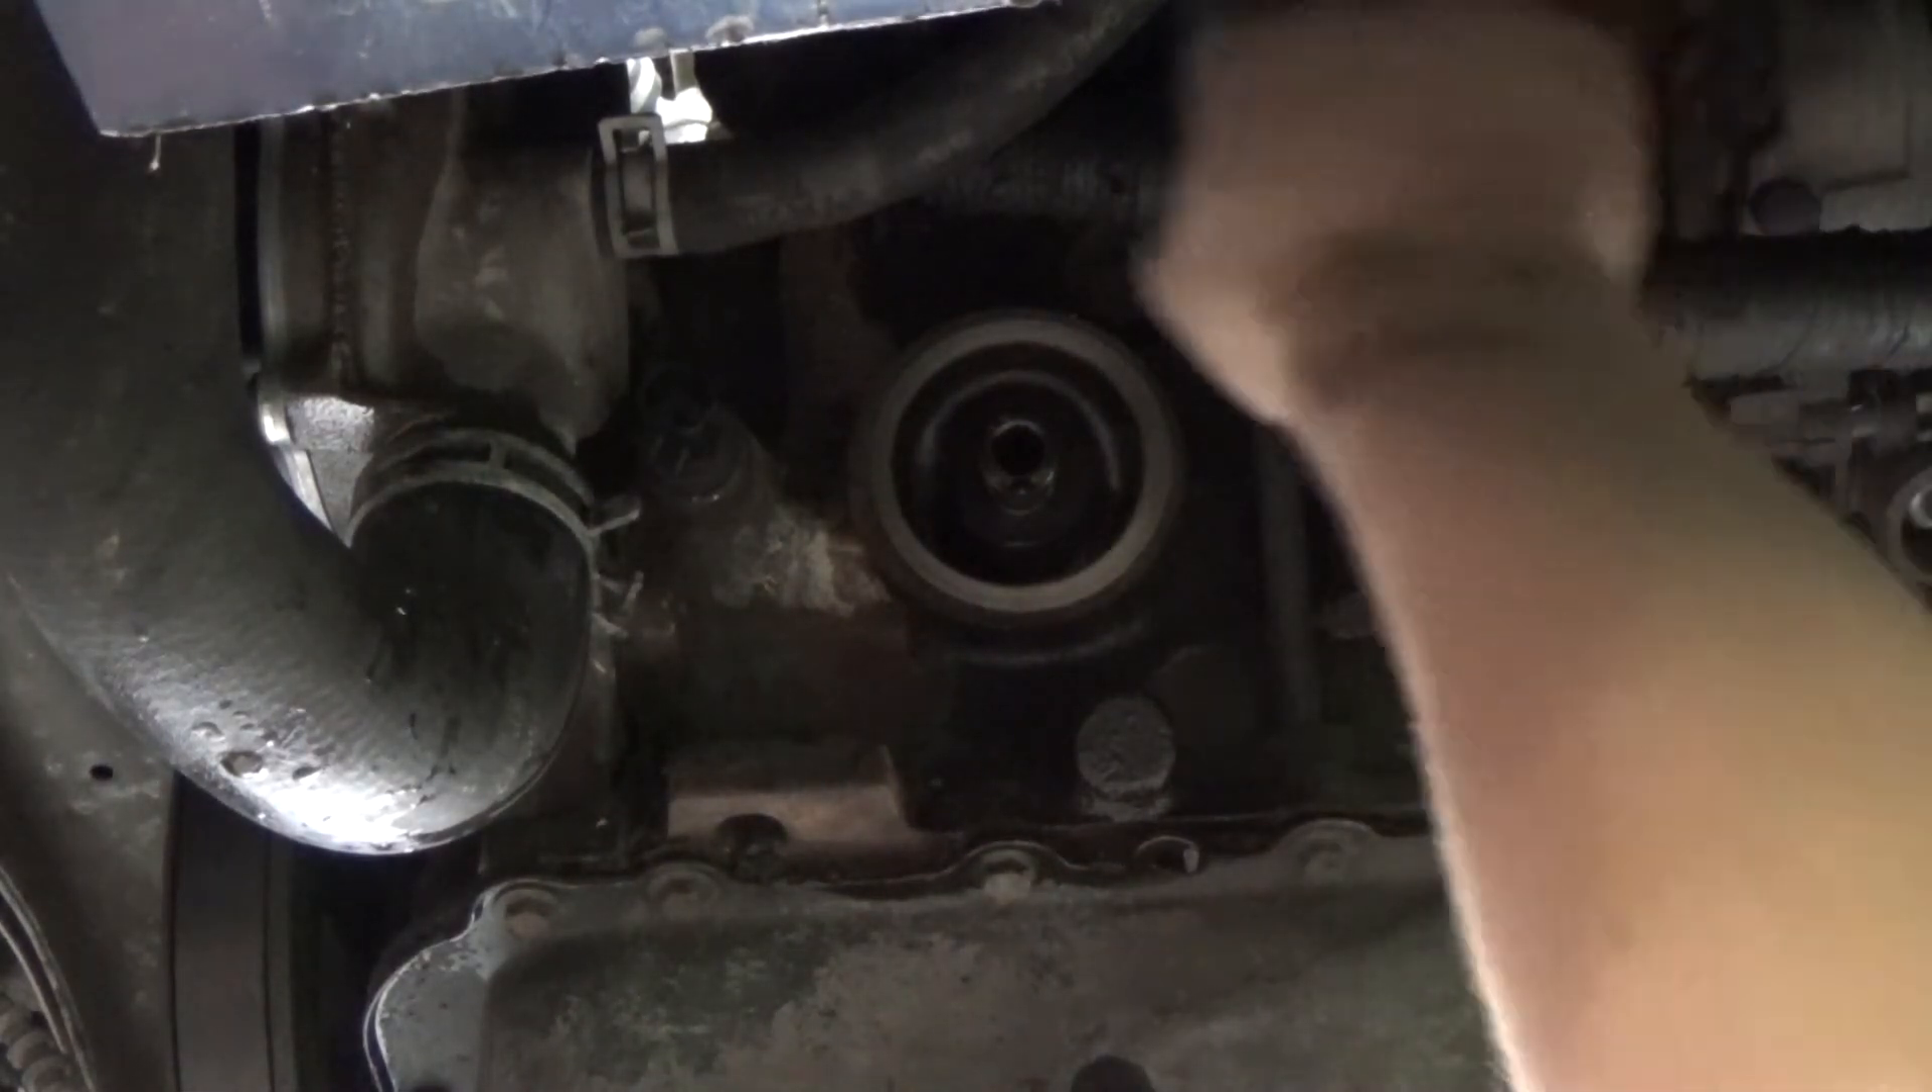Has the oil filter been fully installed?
No.